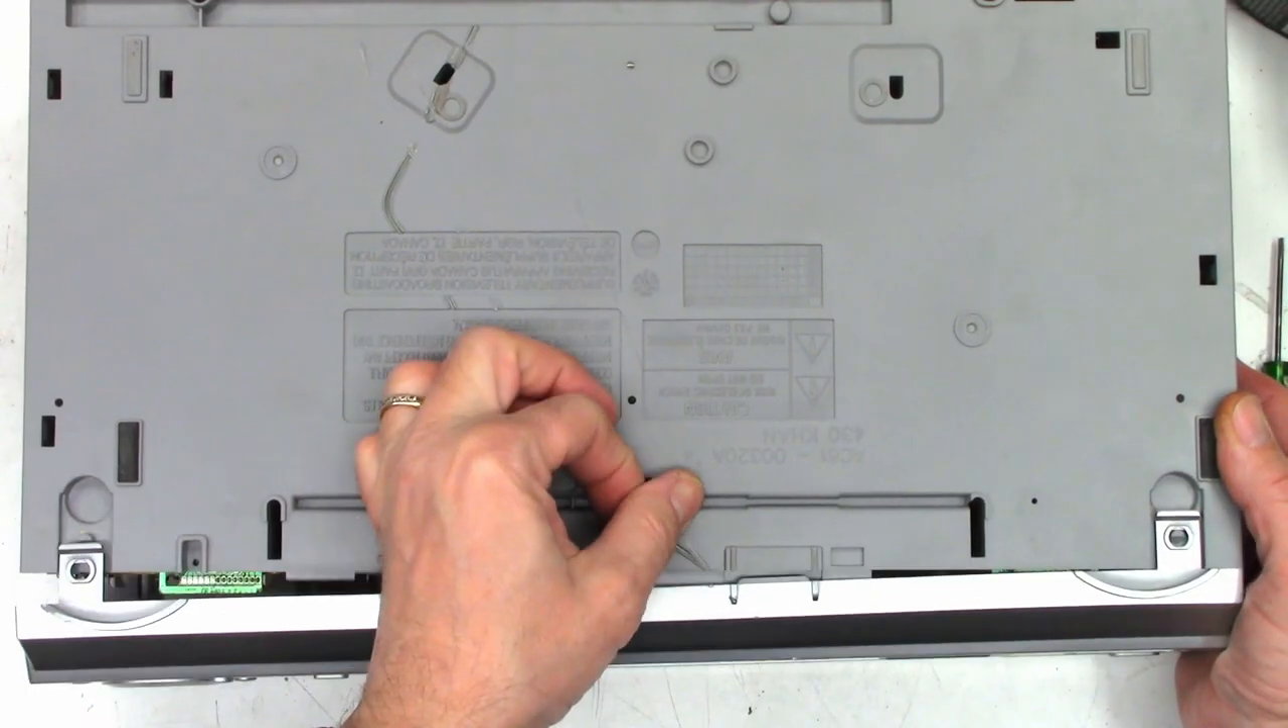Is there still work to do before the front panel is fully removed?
Yes.